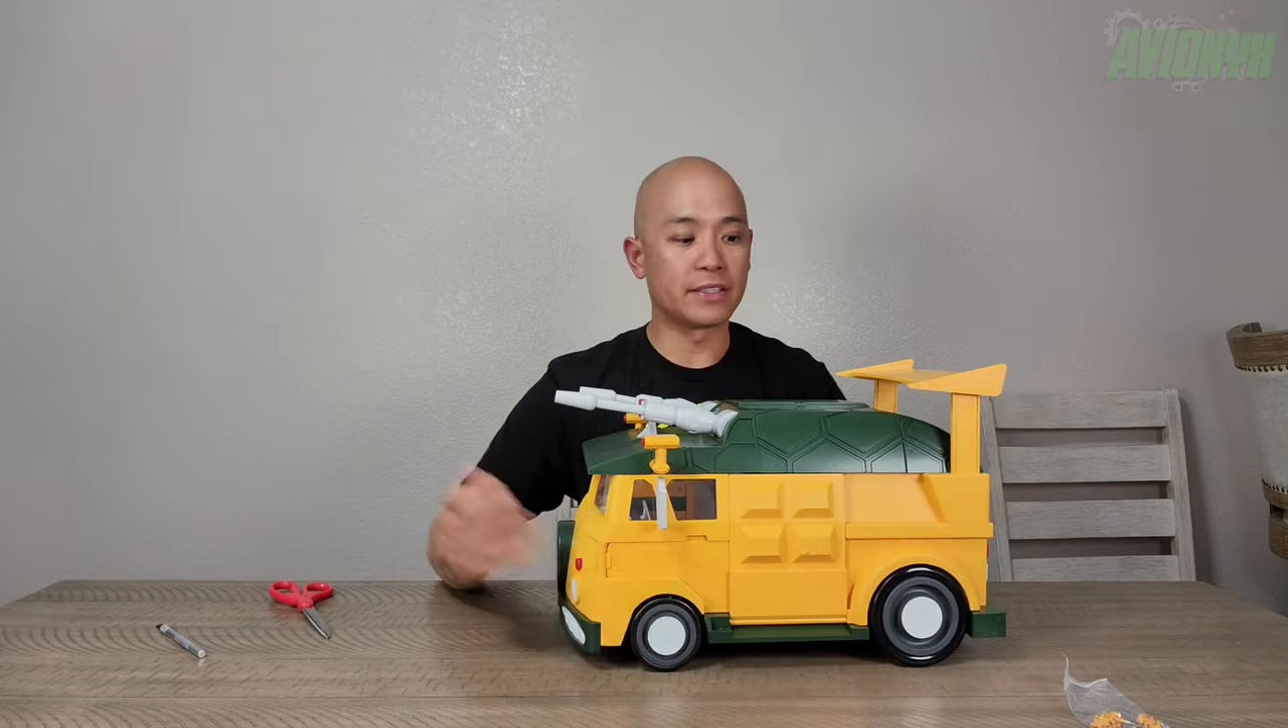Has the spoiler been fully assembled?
Yes.